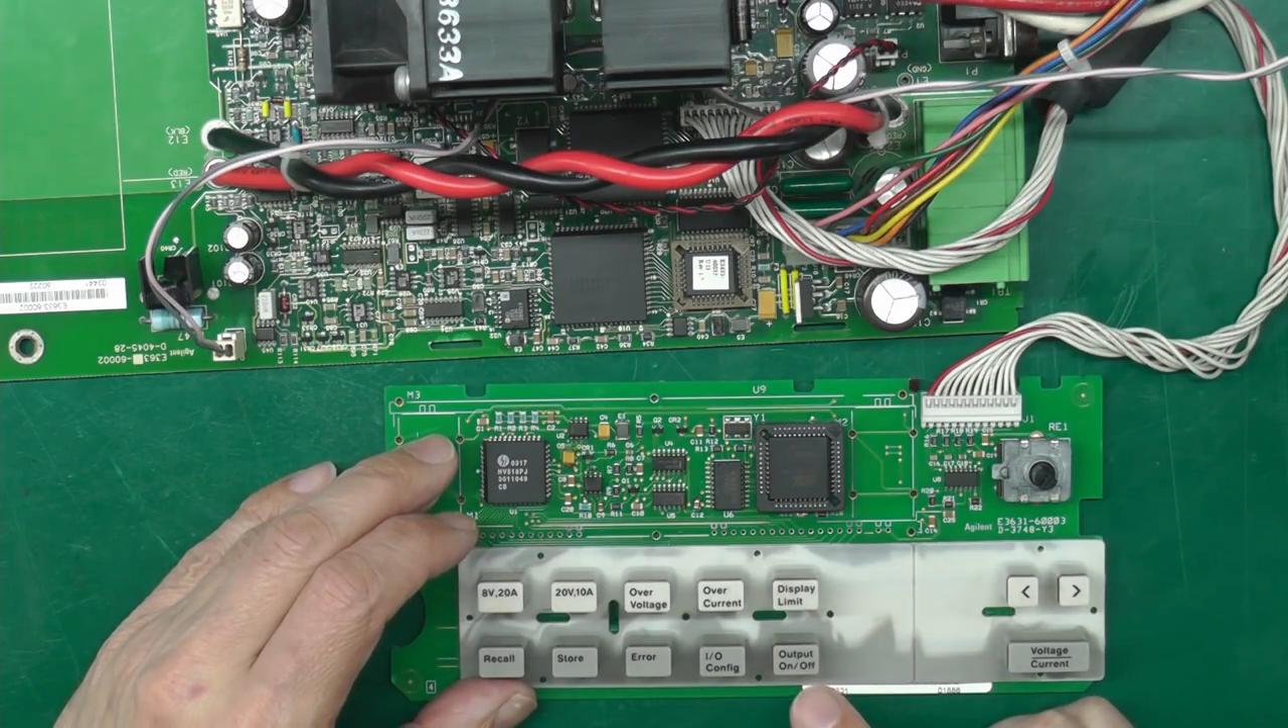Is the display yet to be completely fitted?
Yes.